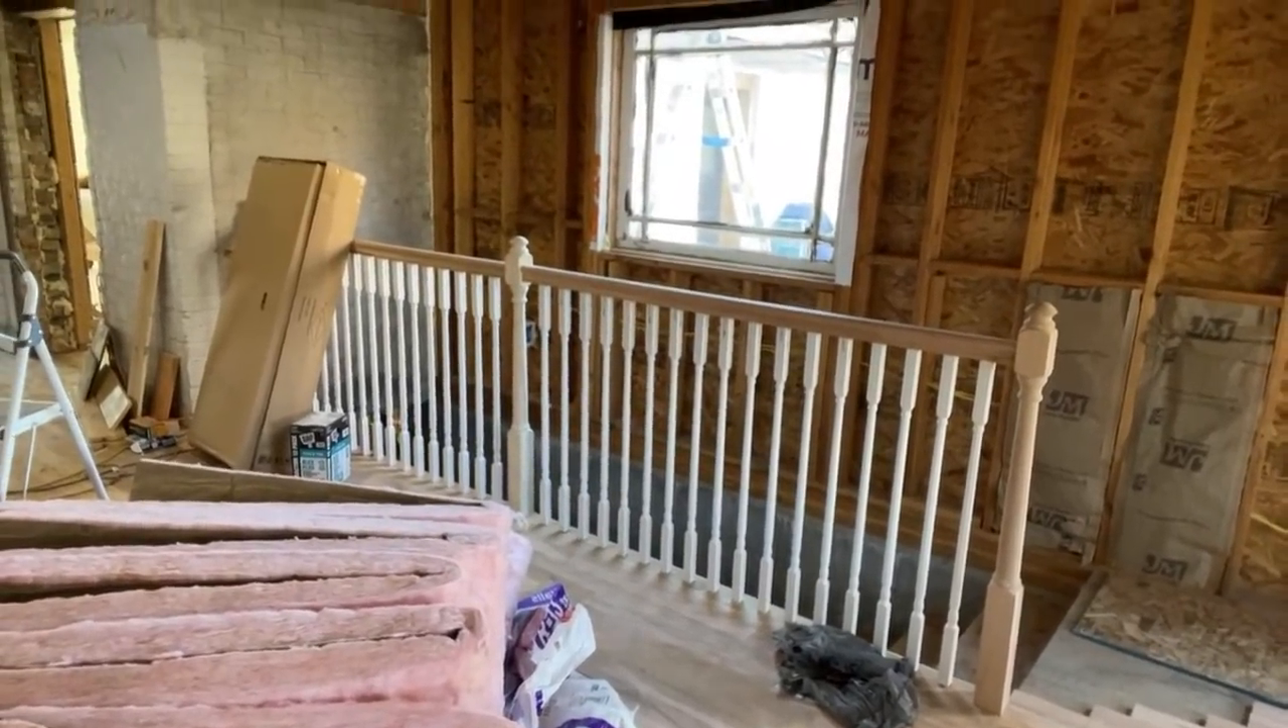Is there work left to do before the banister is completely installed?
No.